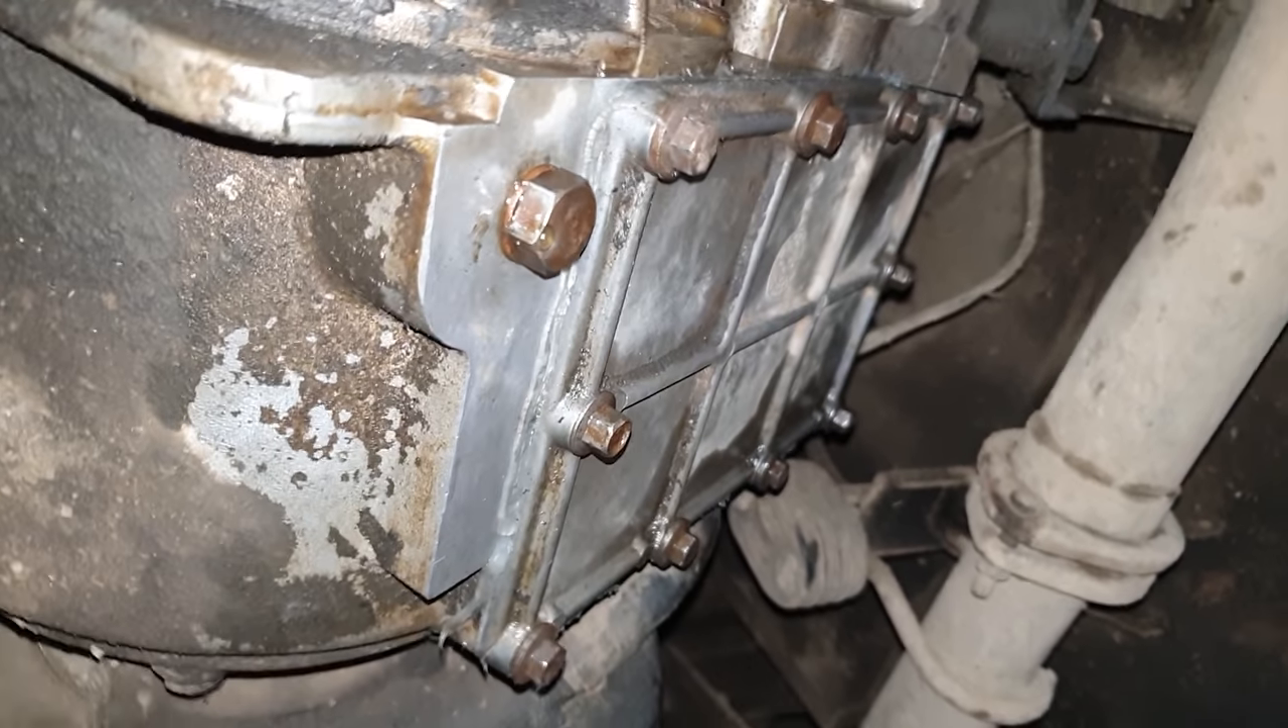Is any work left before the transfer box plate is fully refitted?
No.